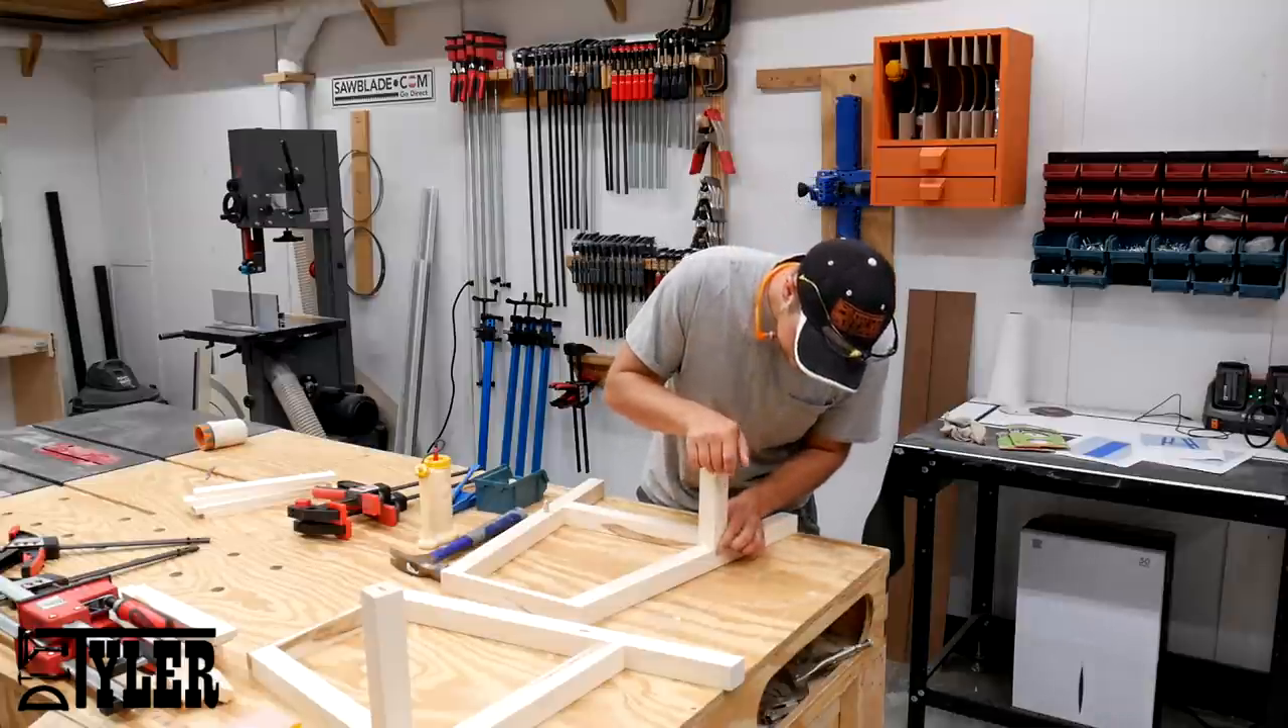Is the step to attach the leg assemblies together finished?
No.